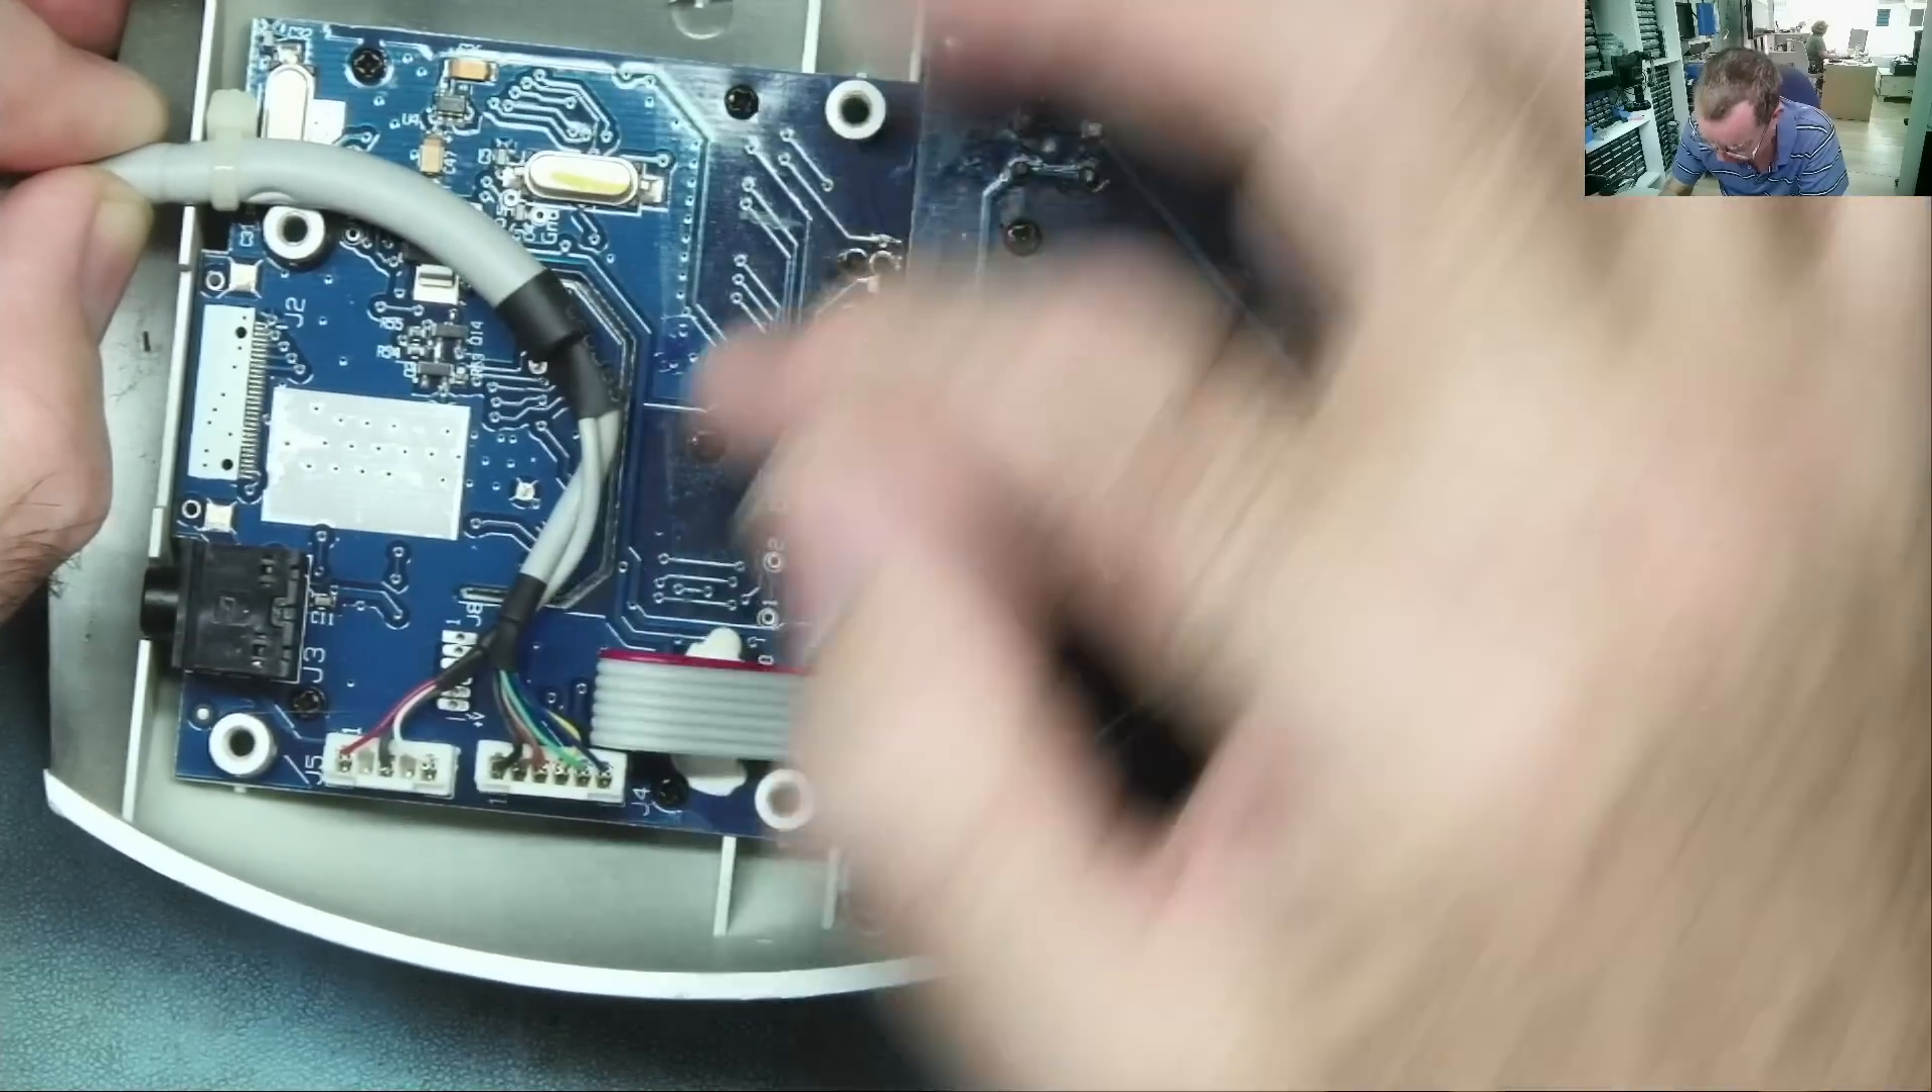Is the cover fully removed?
Yes.